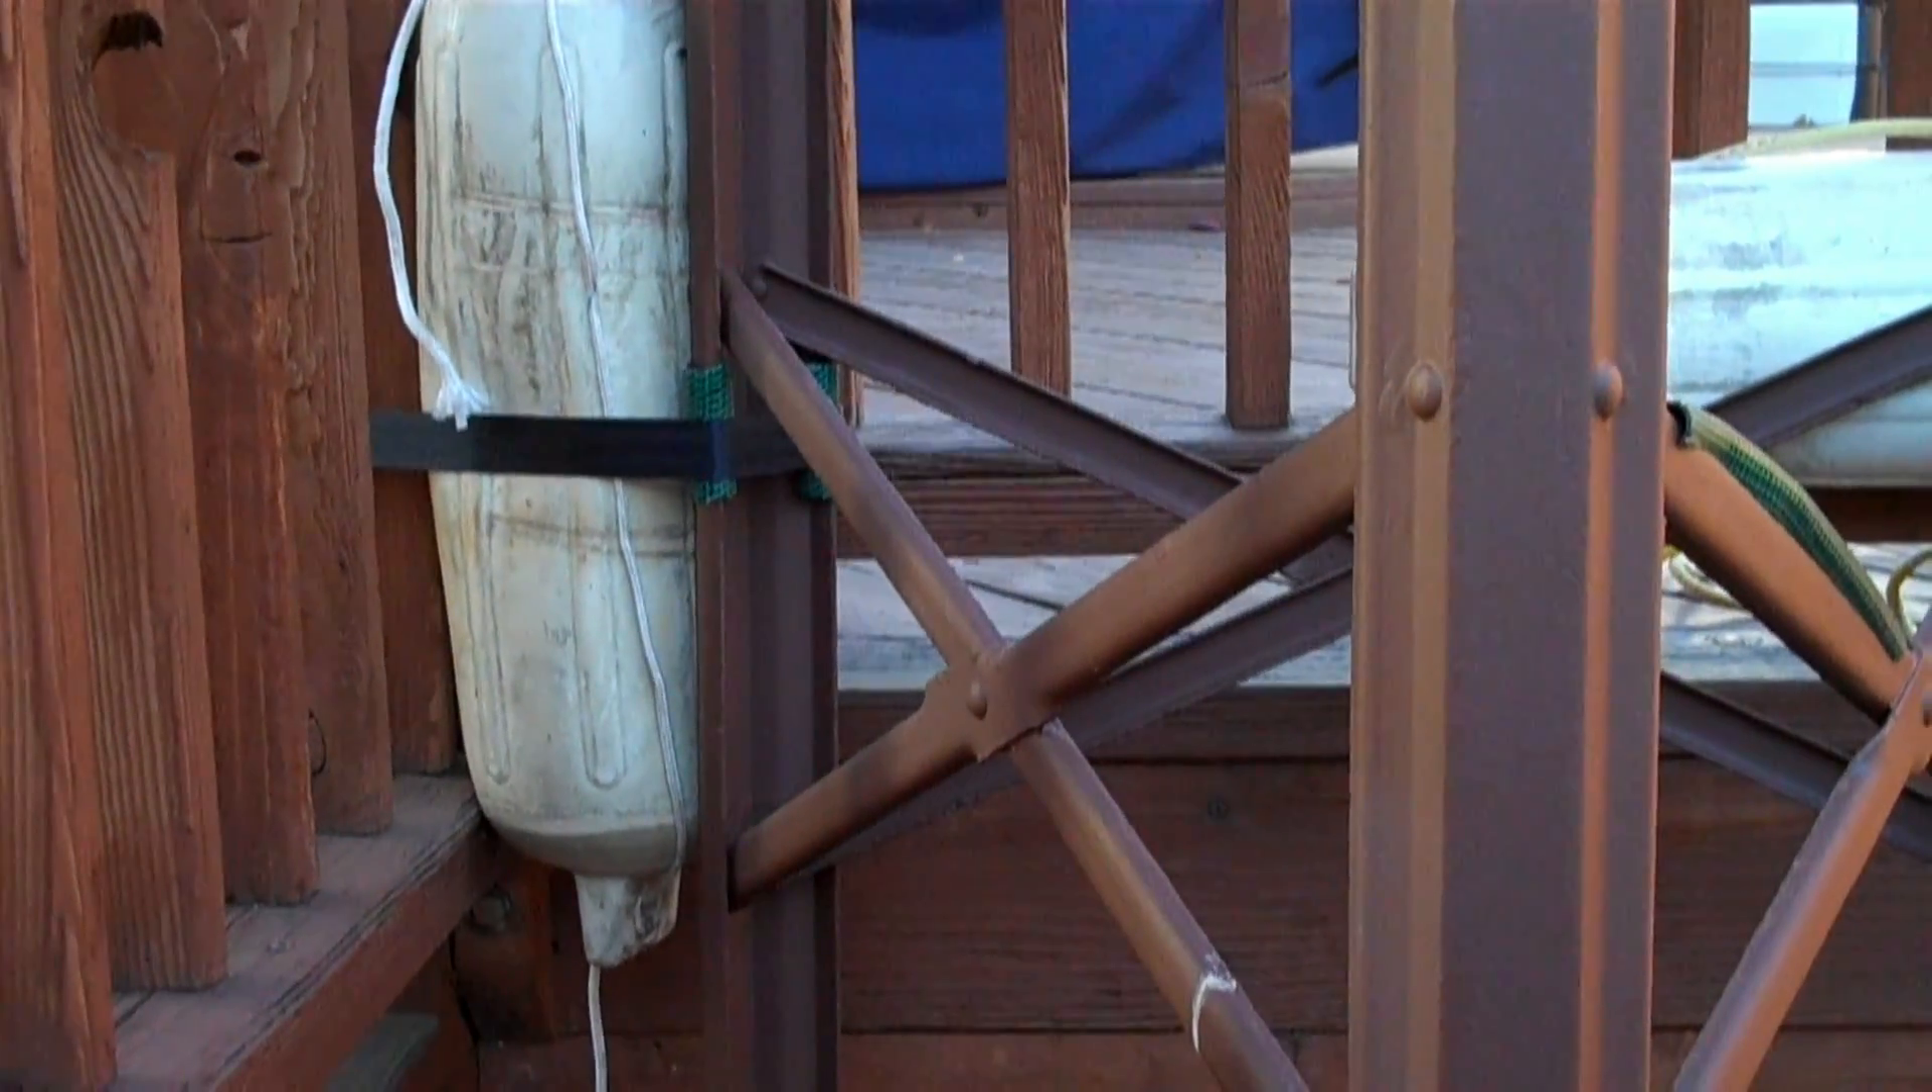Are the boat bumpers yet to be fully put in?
No.